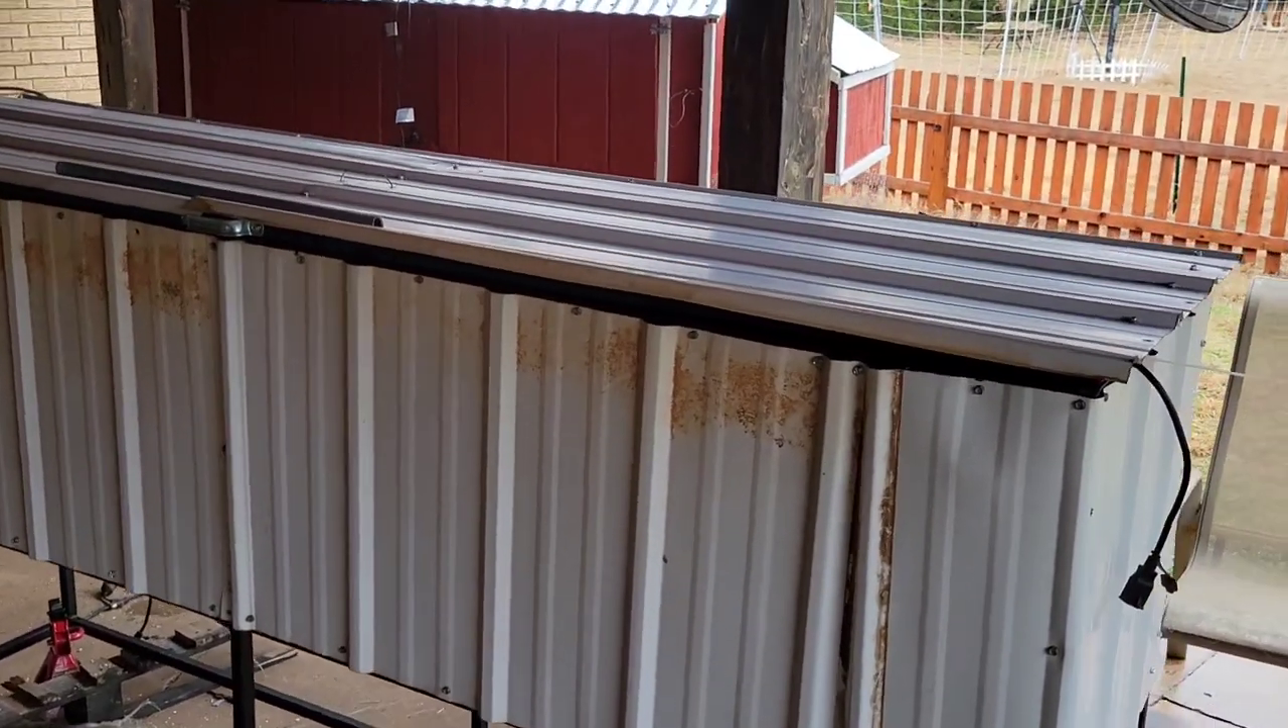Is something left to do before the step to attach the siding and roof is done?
No.